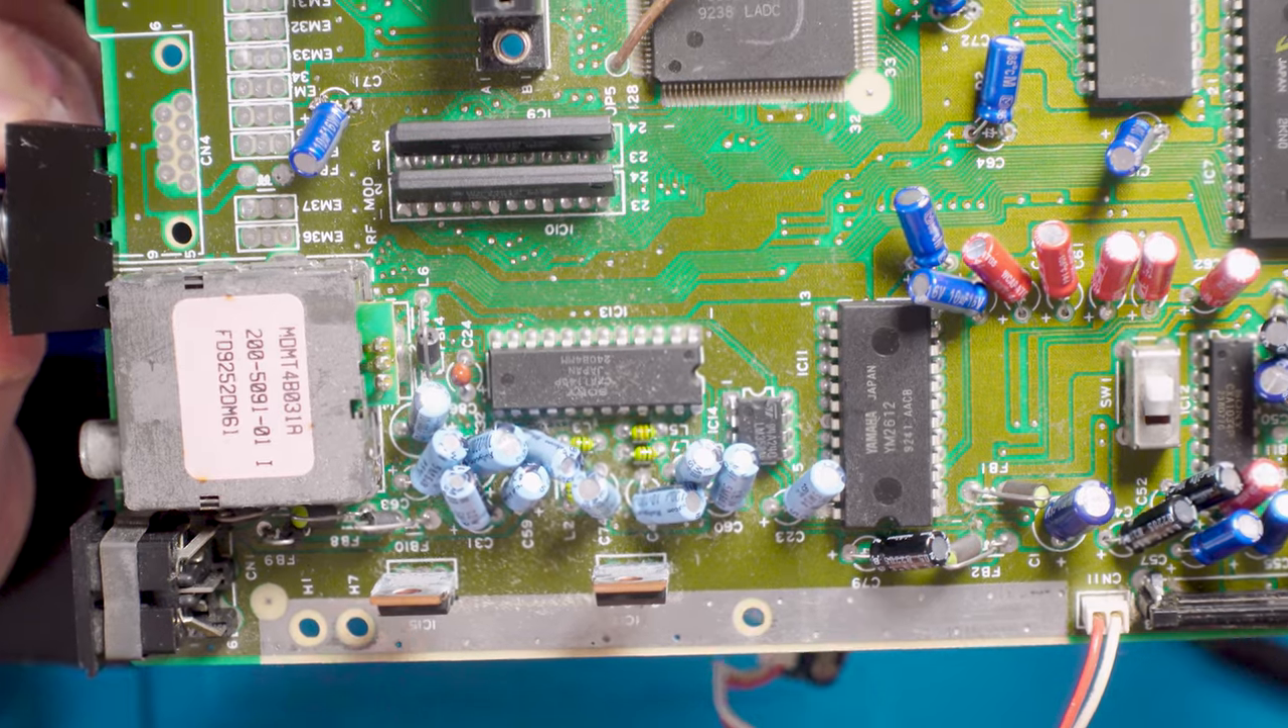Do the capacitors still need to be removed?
Yes.